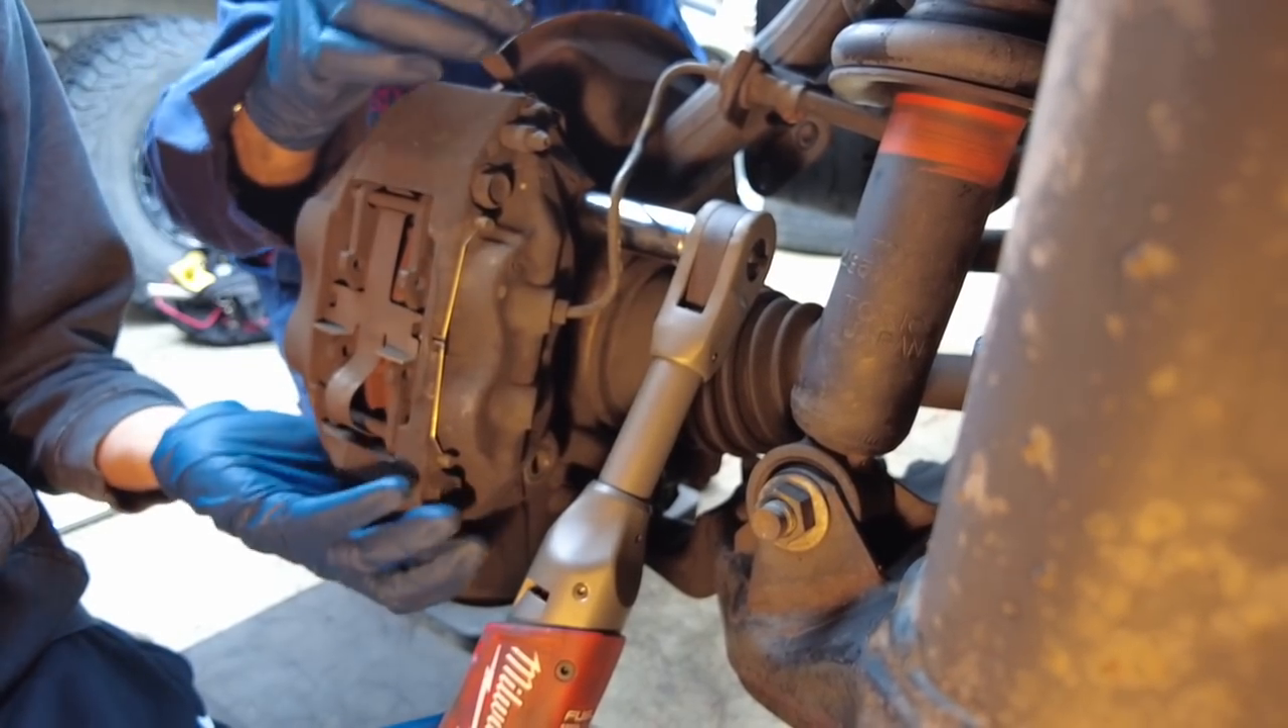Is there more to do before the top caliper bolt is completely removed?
Yes.